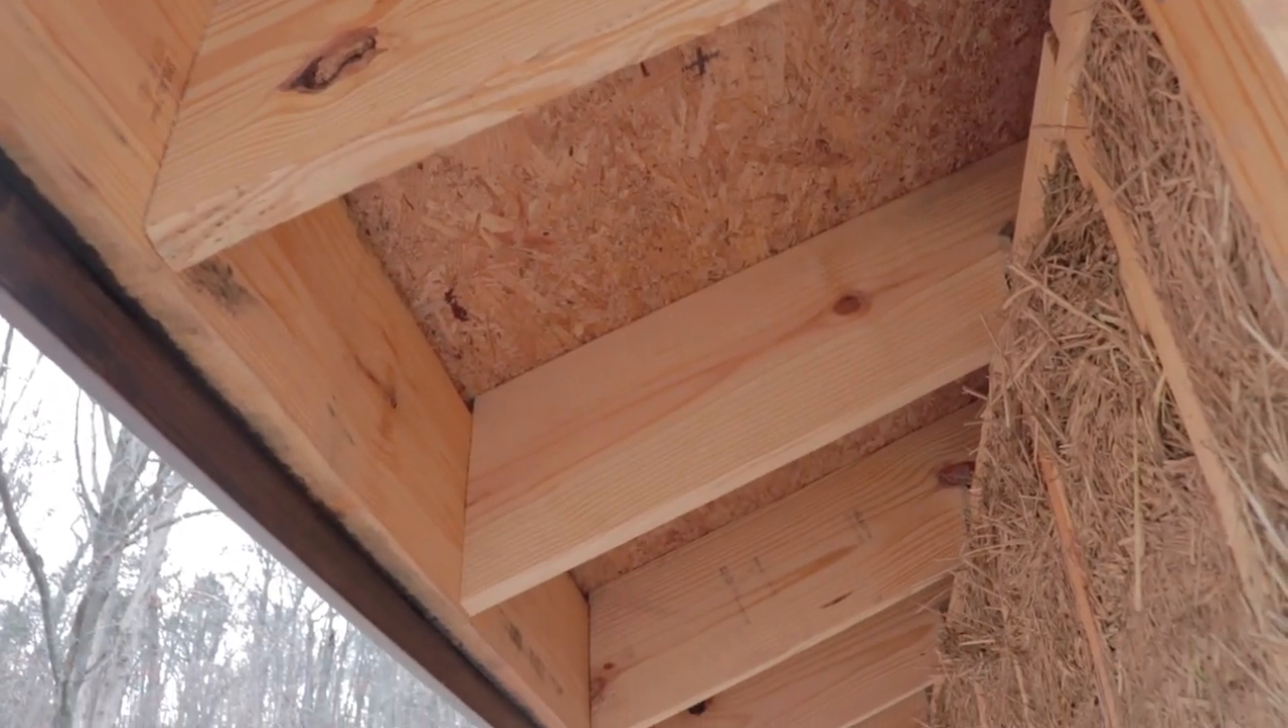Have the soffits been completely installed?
No.